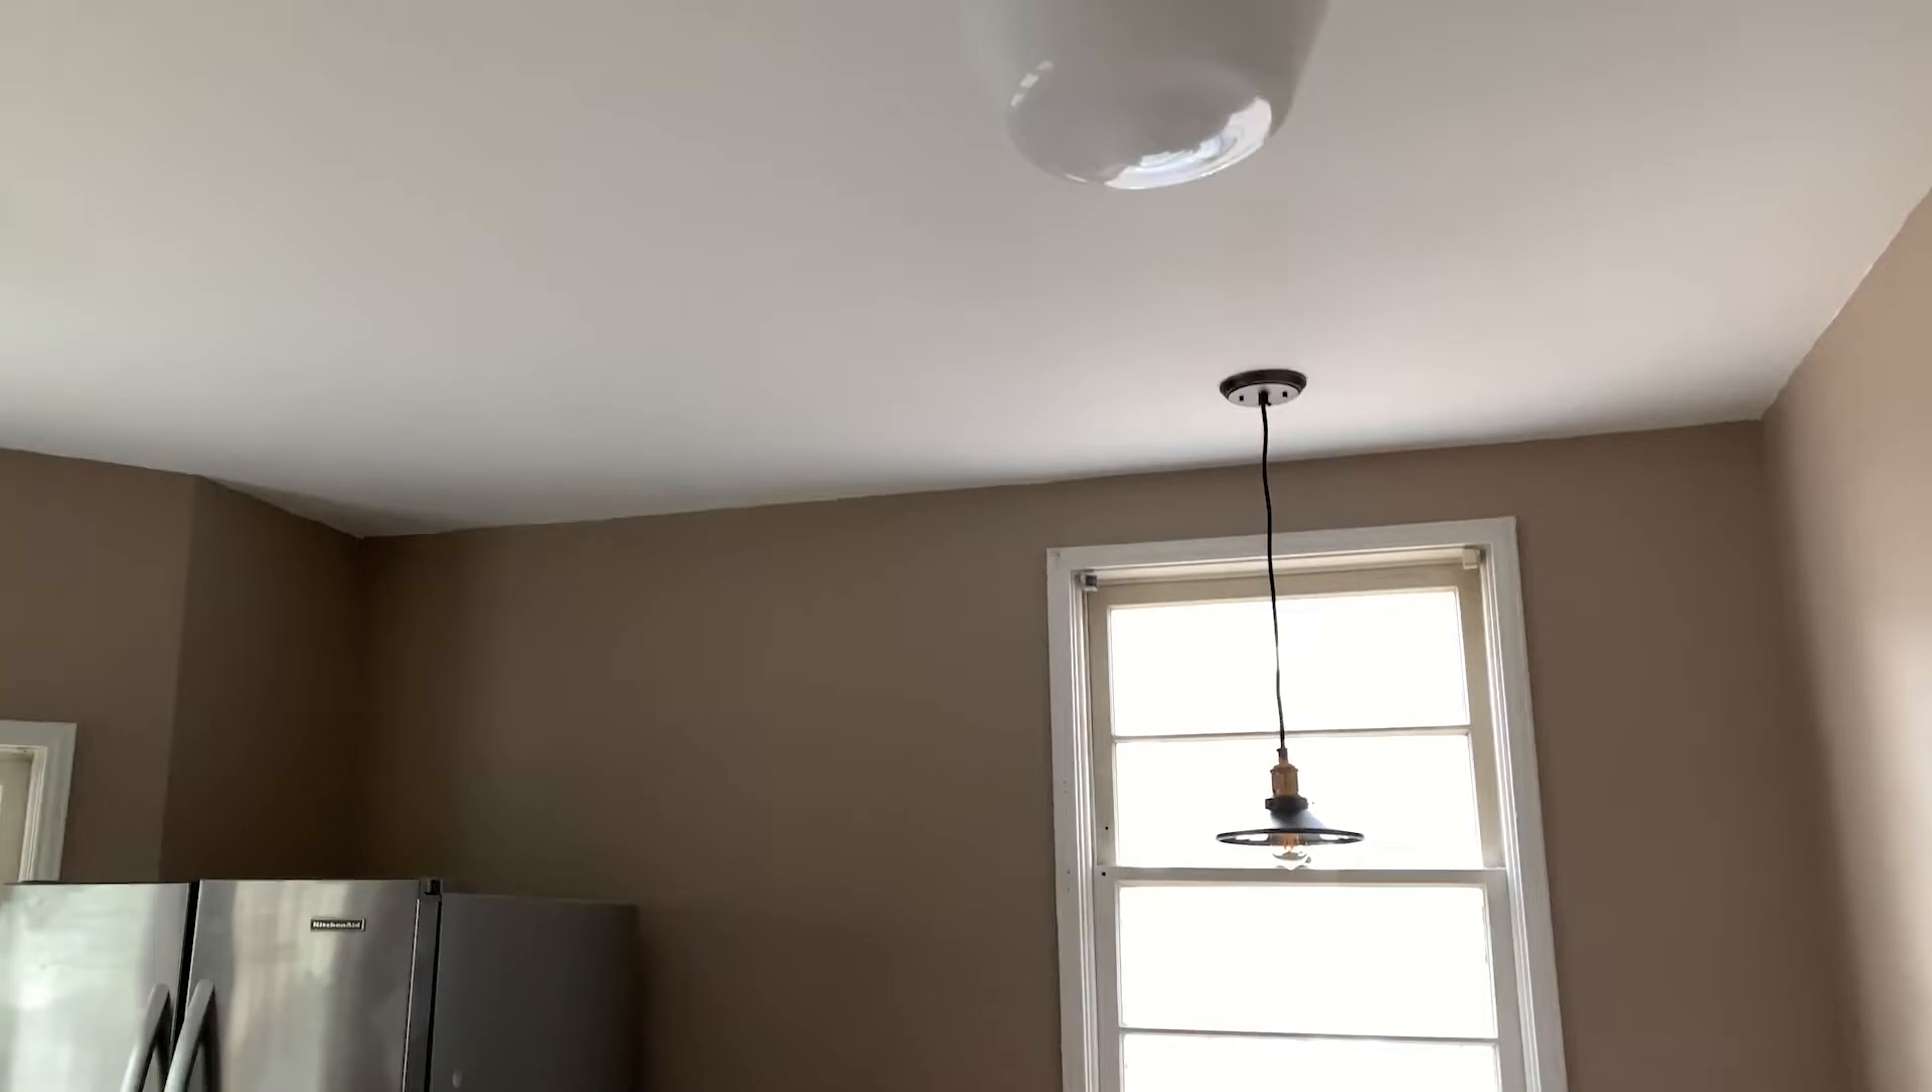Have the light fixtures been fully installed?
Yes.